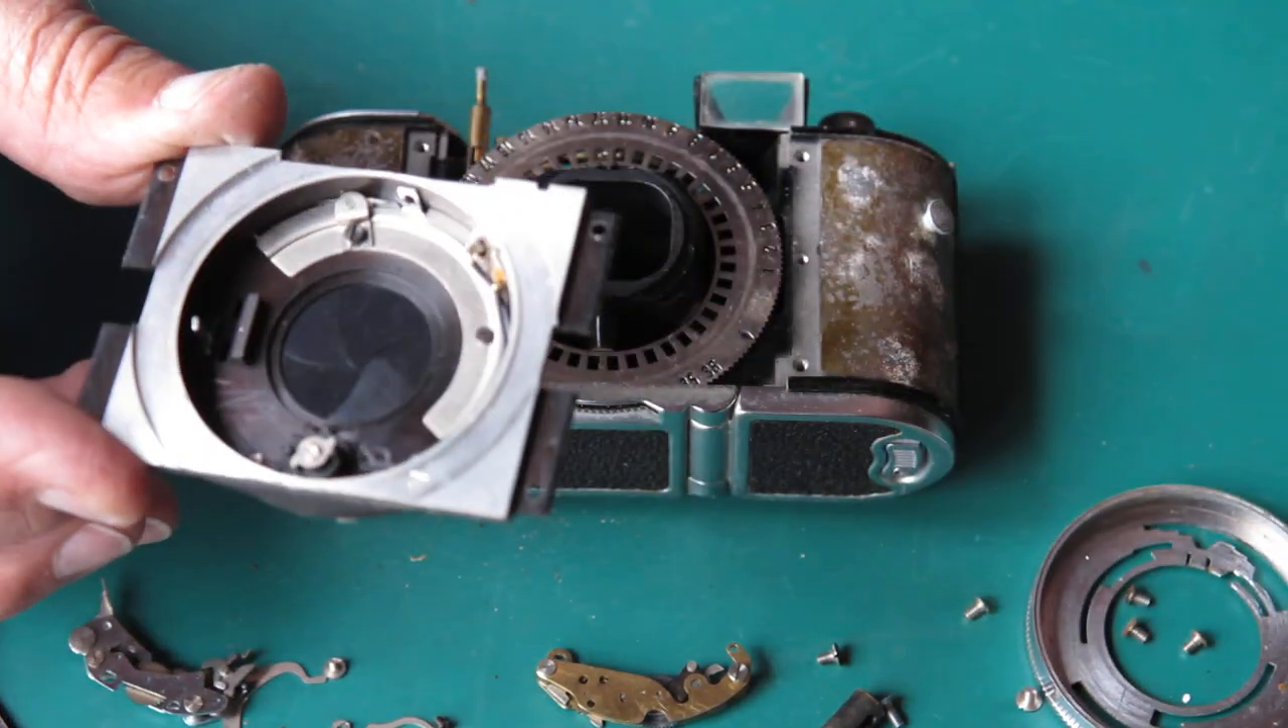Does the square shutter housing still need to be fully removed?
No.